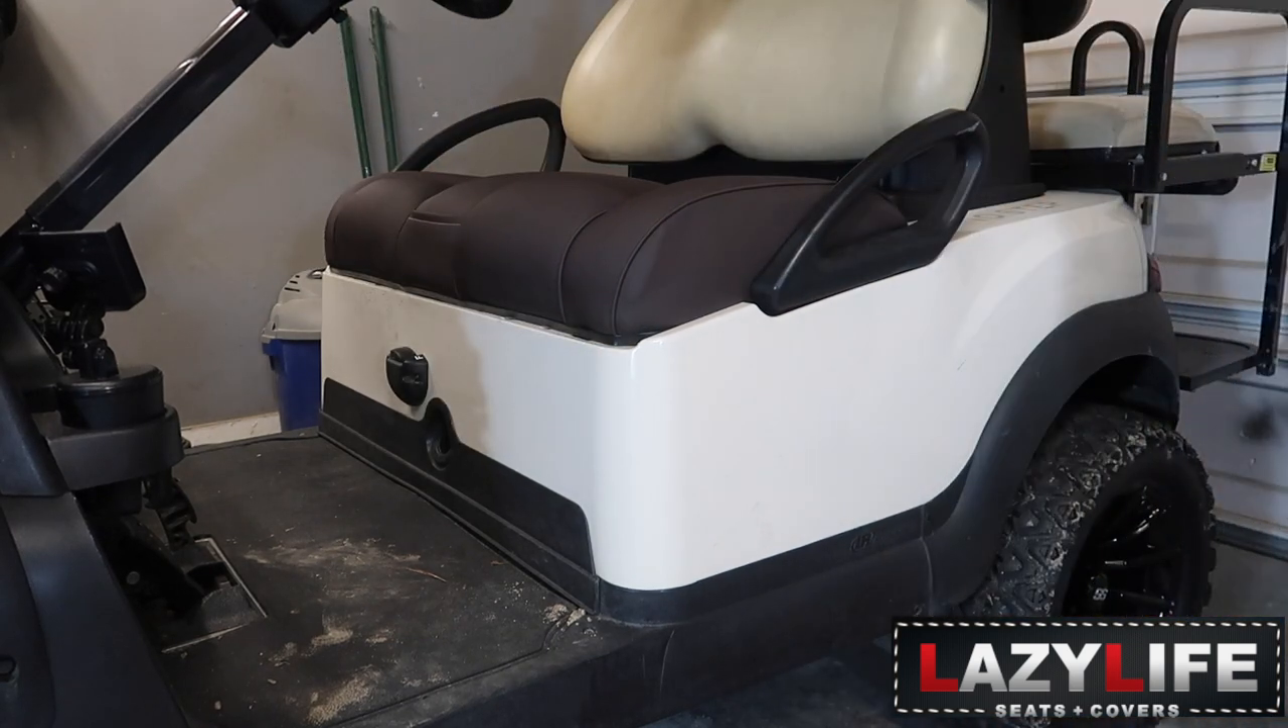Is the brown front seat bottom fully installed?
Yes.